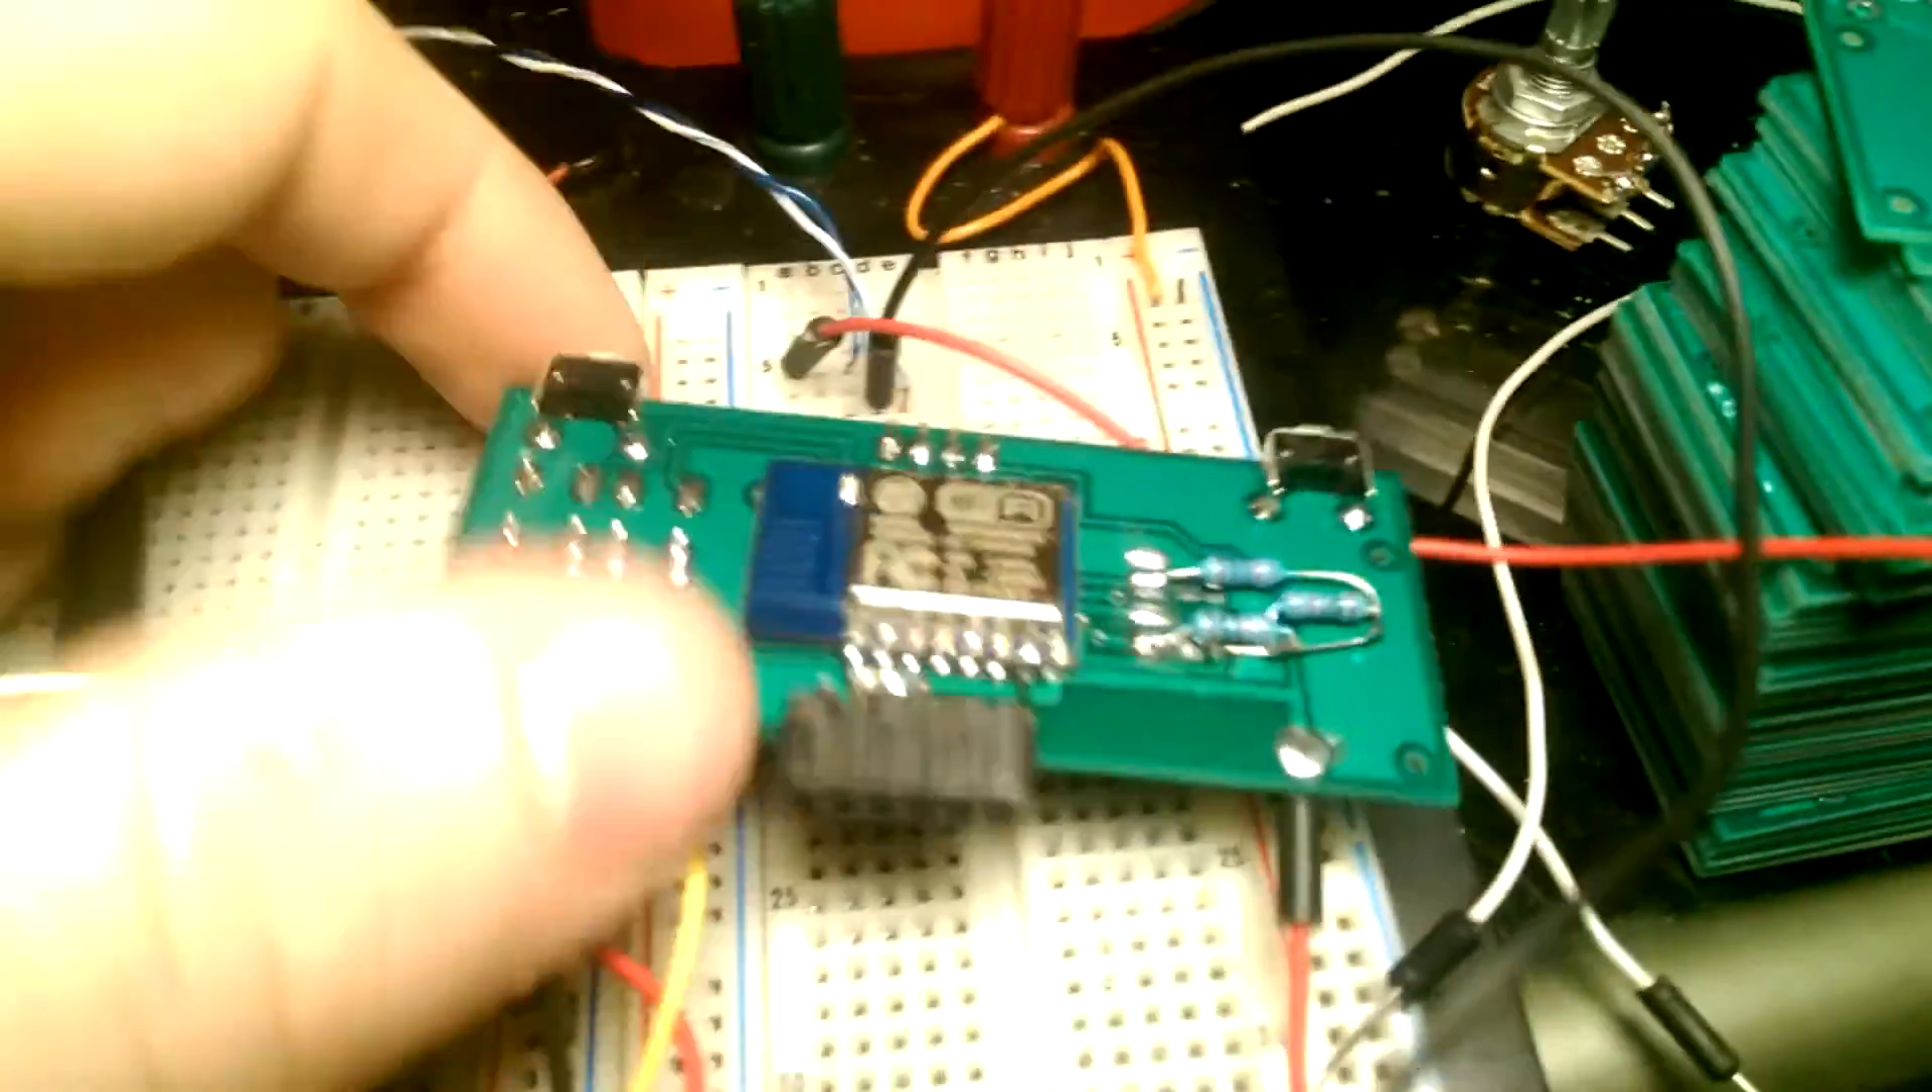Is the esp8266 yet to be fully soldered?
No.